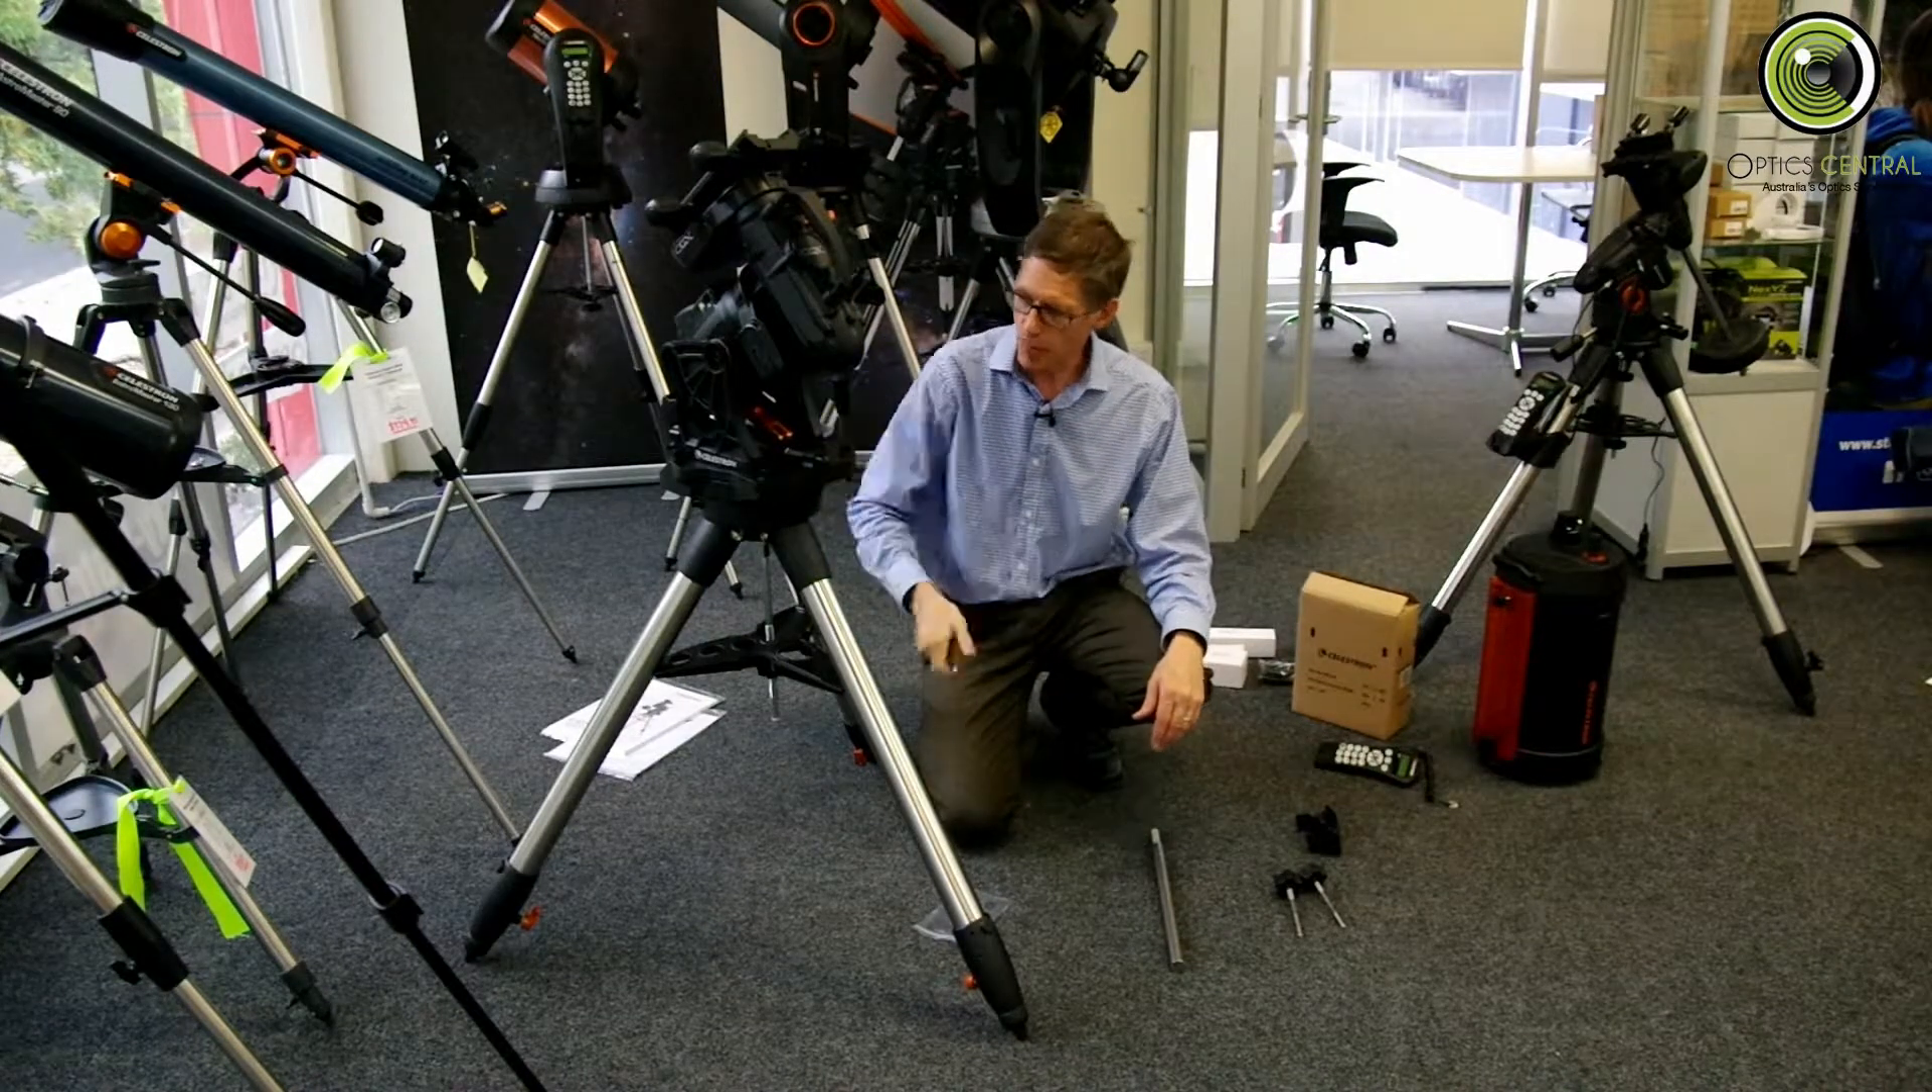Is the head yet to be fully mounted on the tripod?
No.